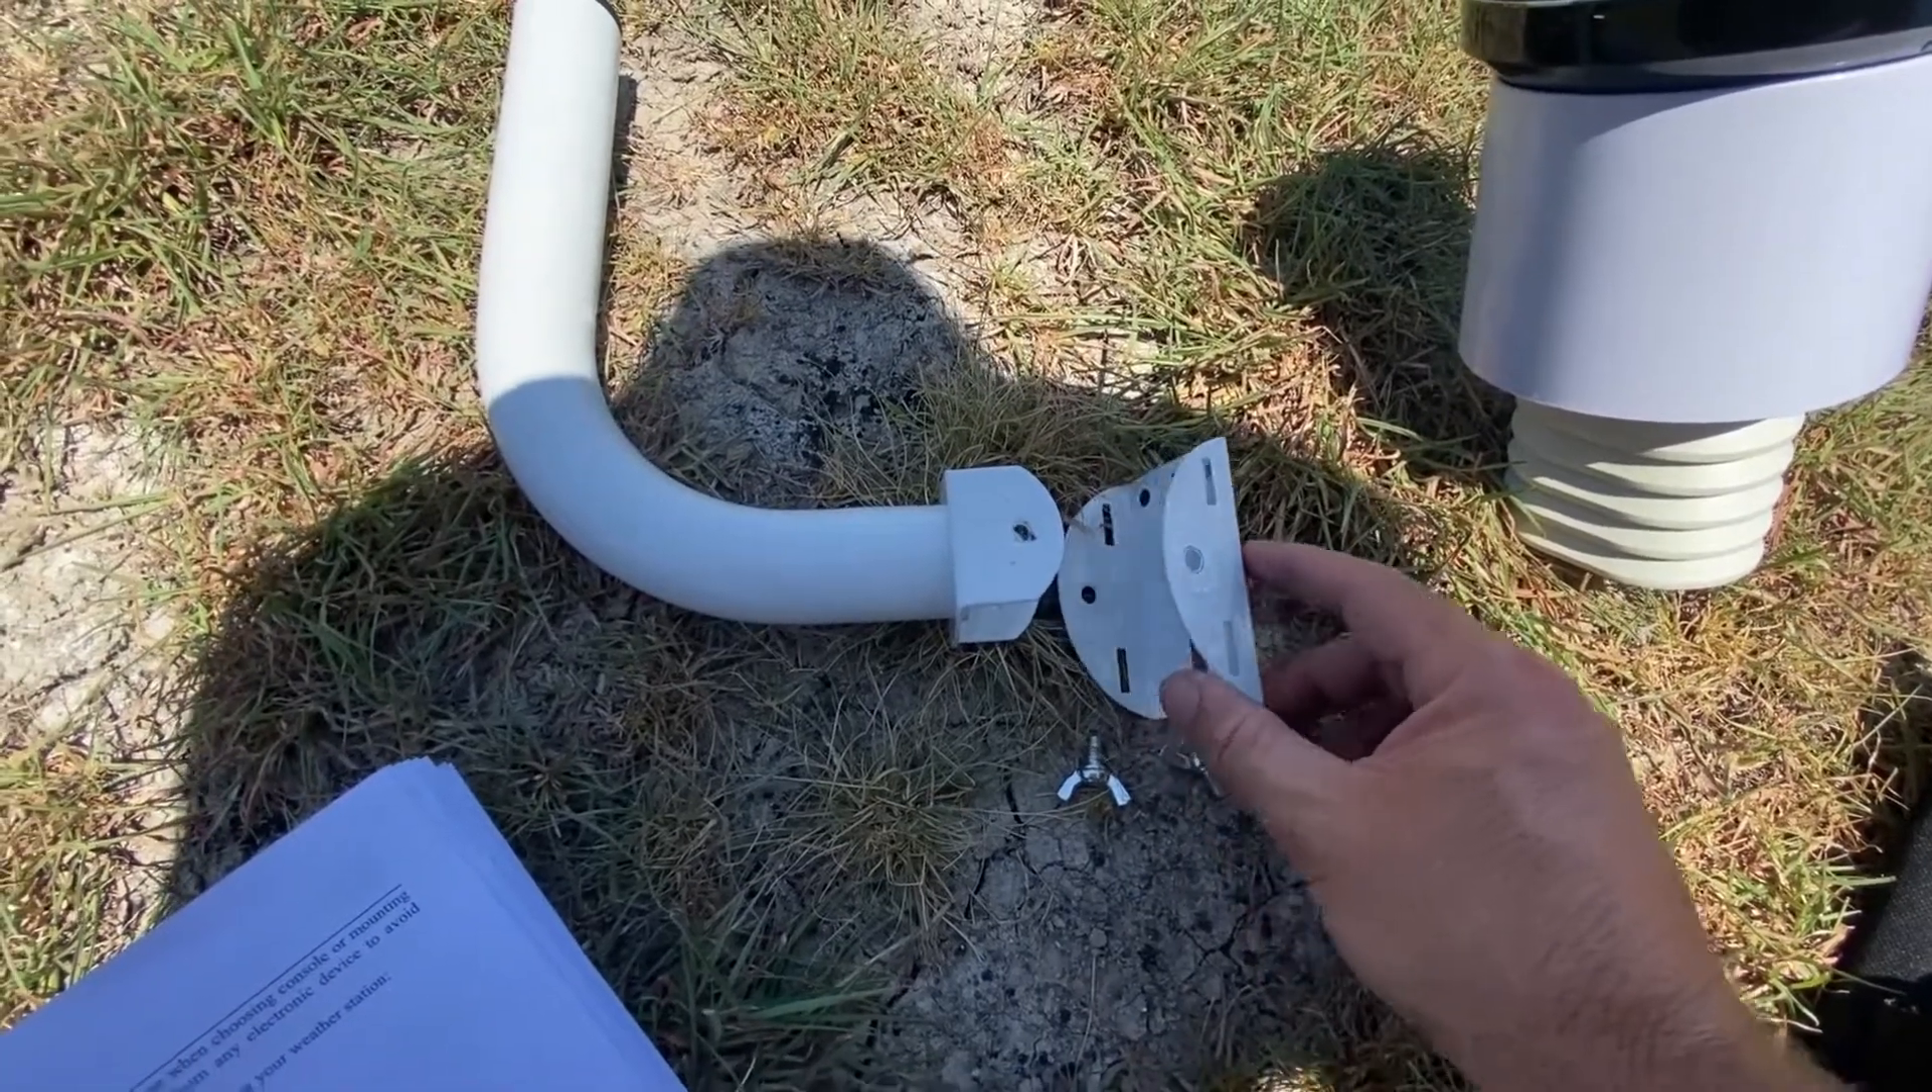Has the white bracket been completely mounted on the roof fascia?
No.